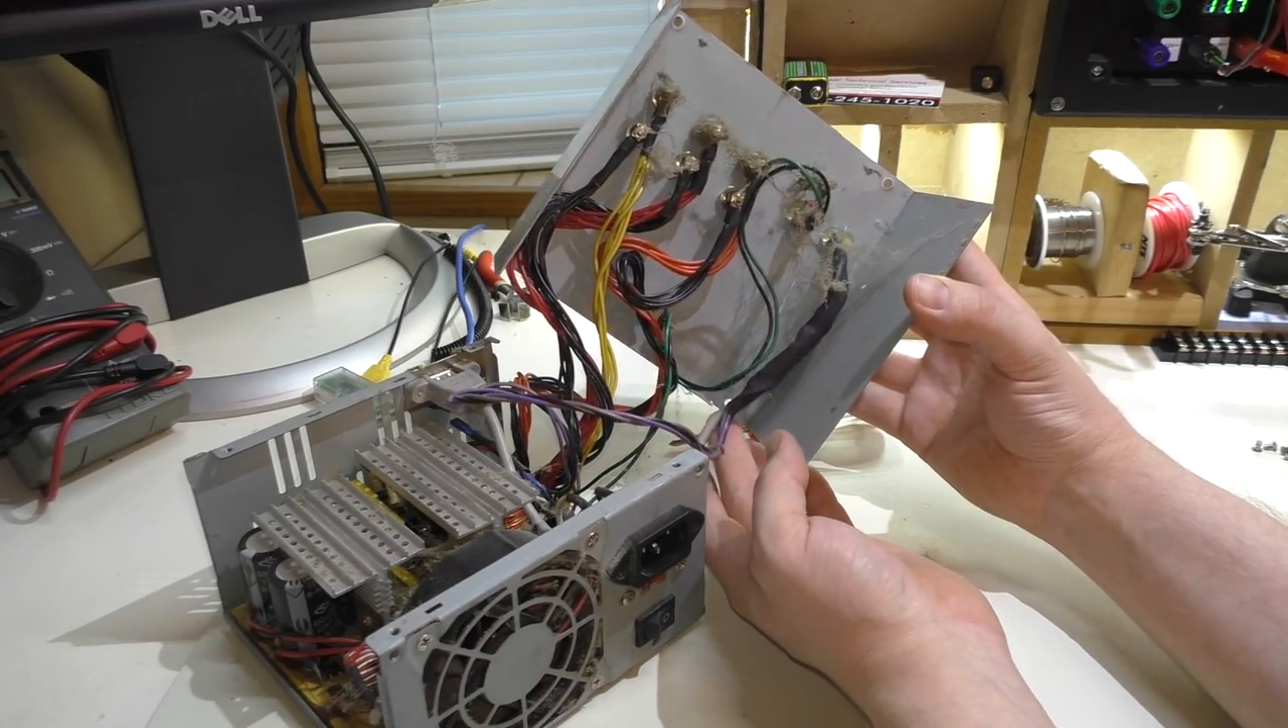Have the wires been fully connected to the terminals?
Yes.